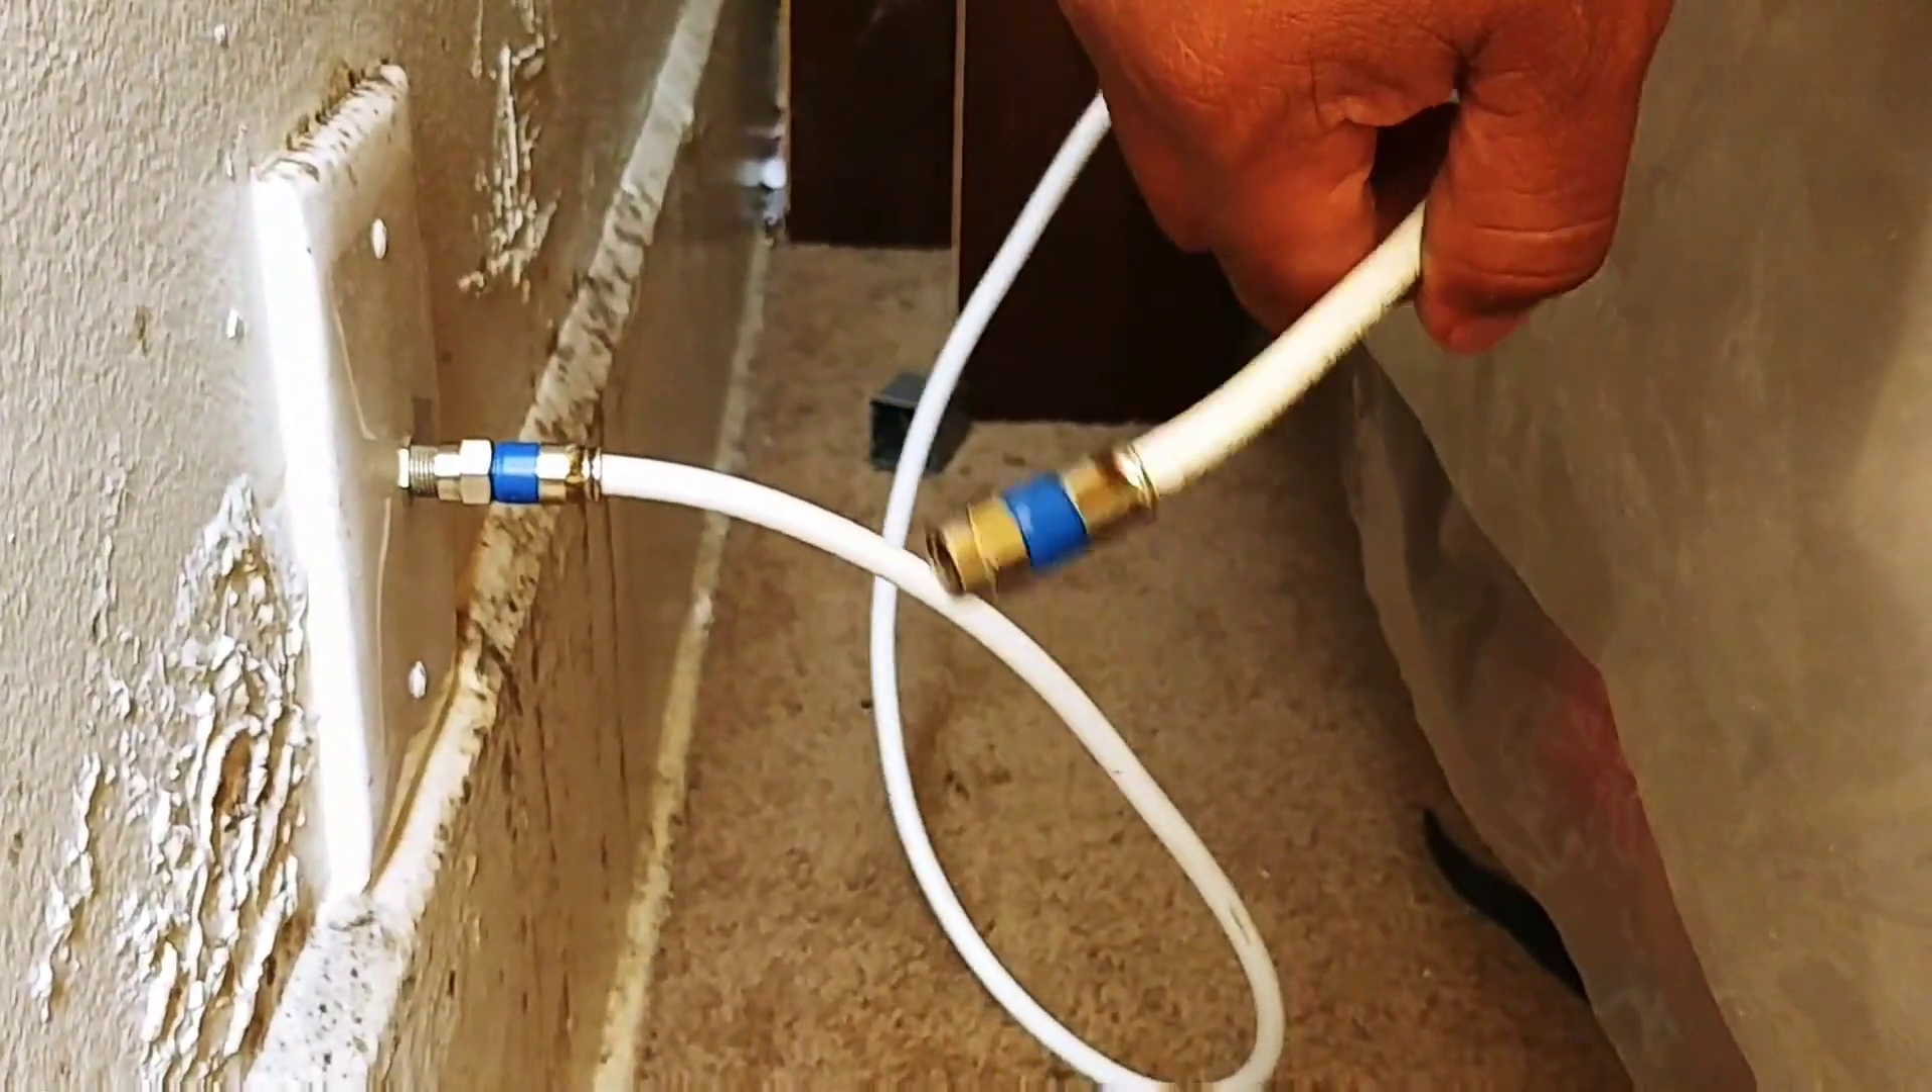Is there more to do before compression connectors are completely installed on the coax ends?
No.